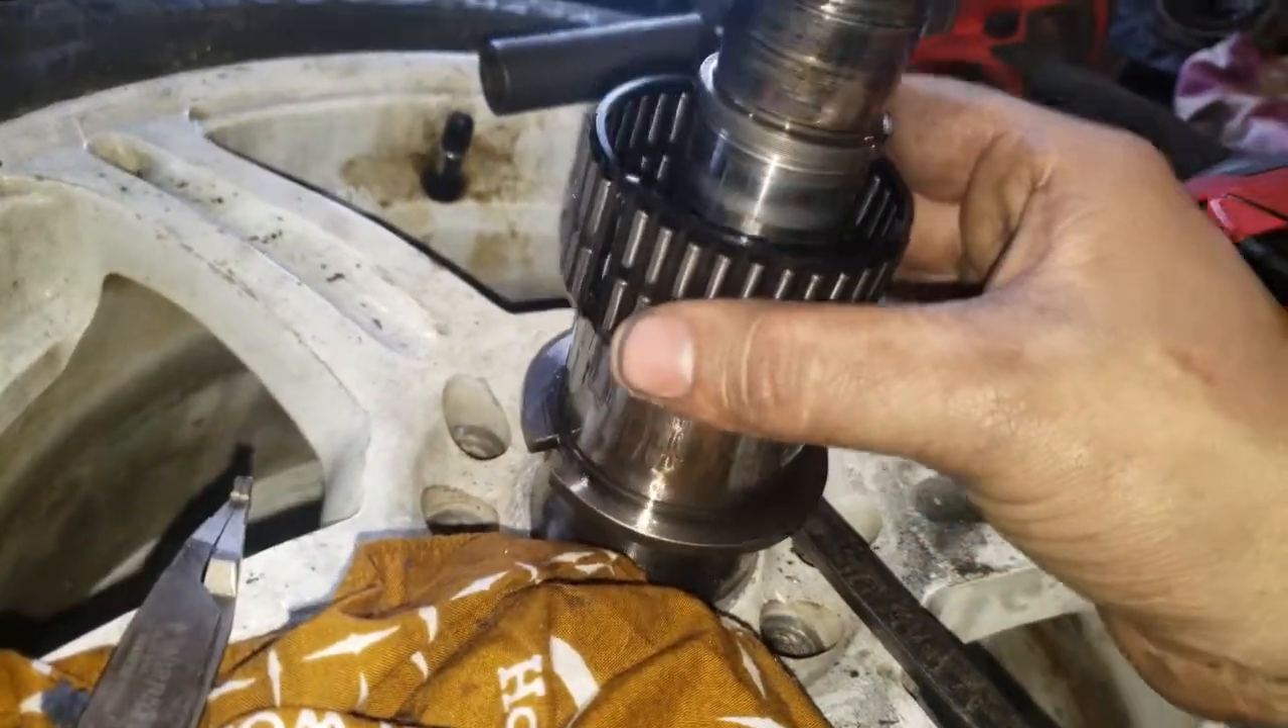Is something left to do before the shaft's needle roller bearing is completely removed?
Yes.